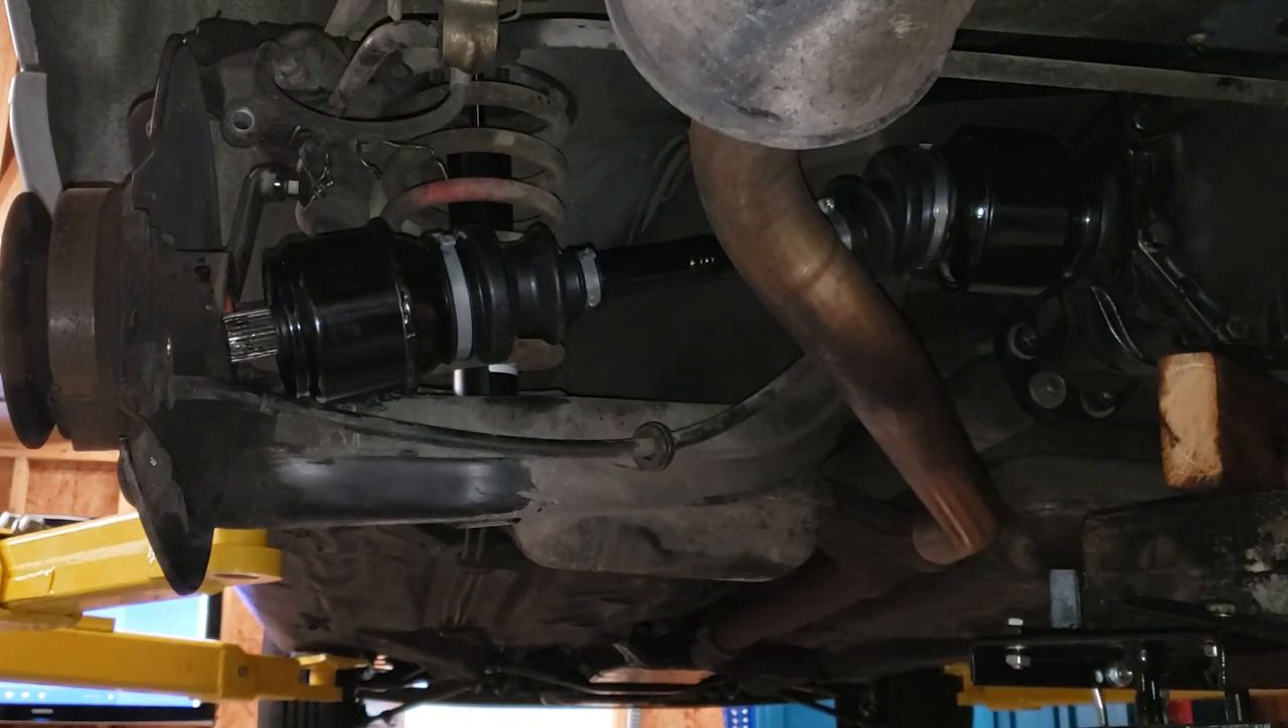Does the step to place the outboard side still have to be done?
Yes.